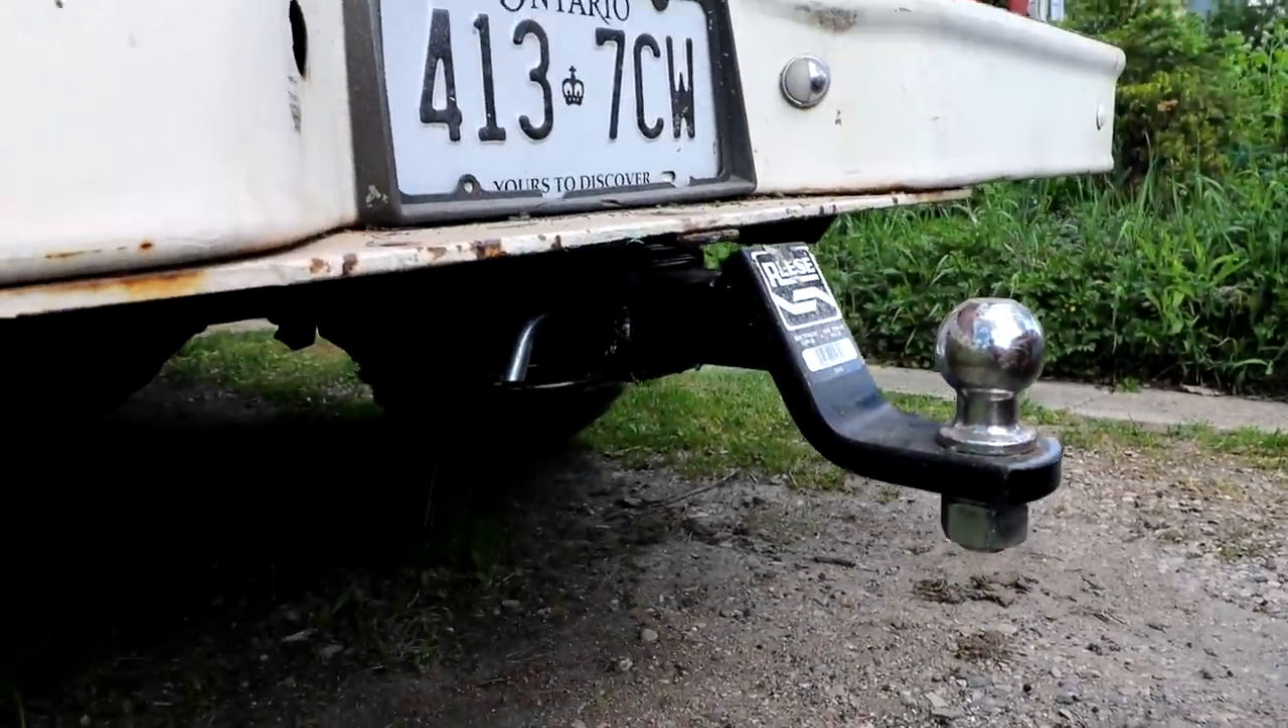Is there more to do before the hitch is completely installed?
No.